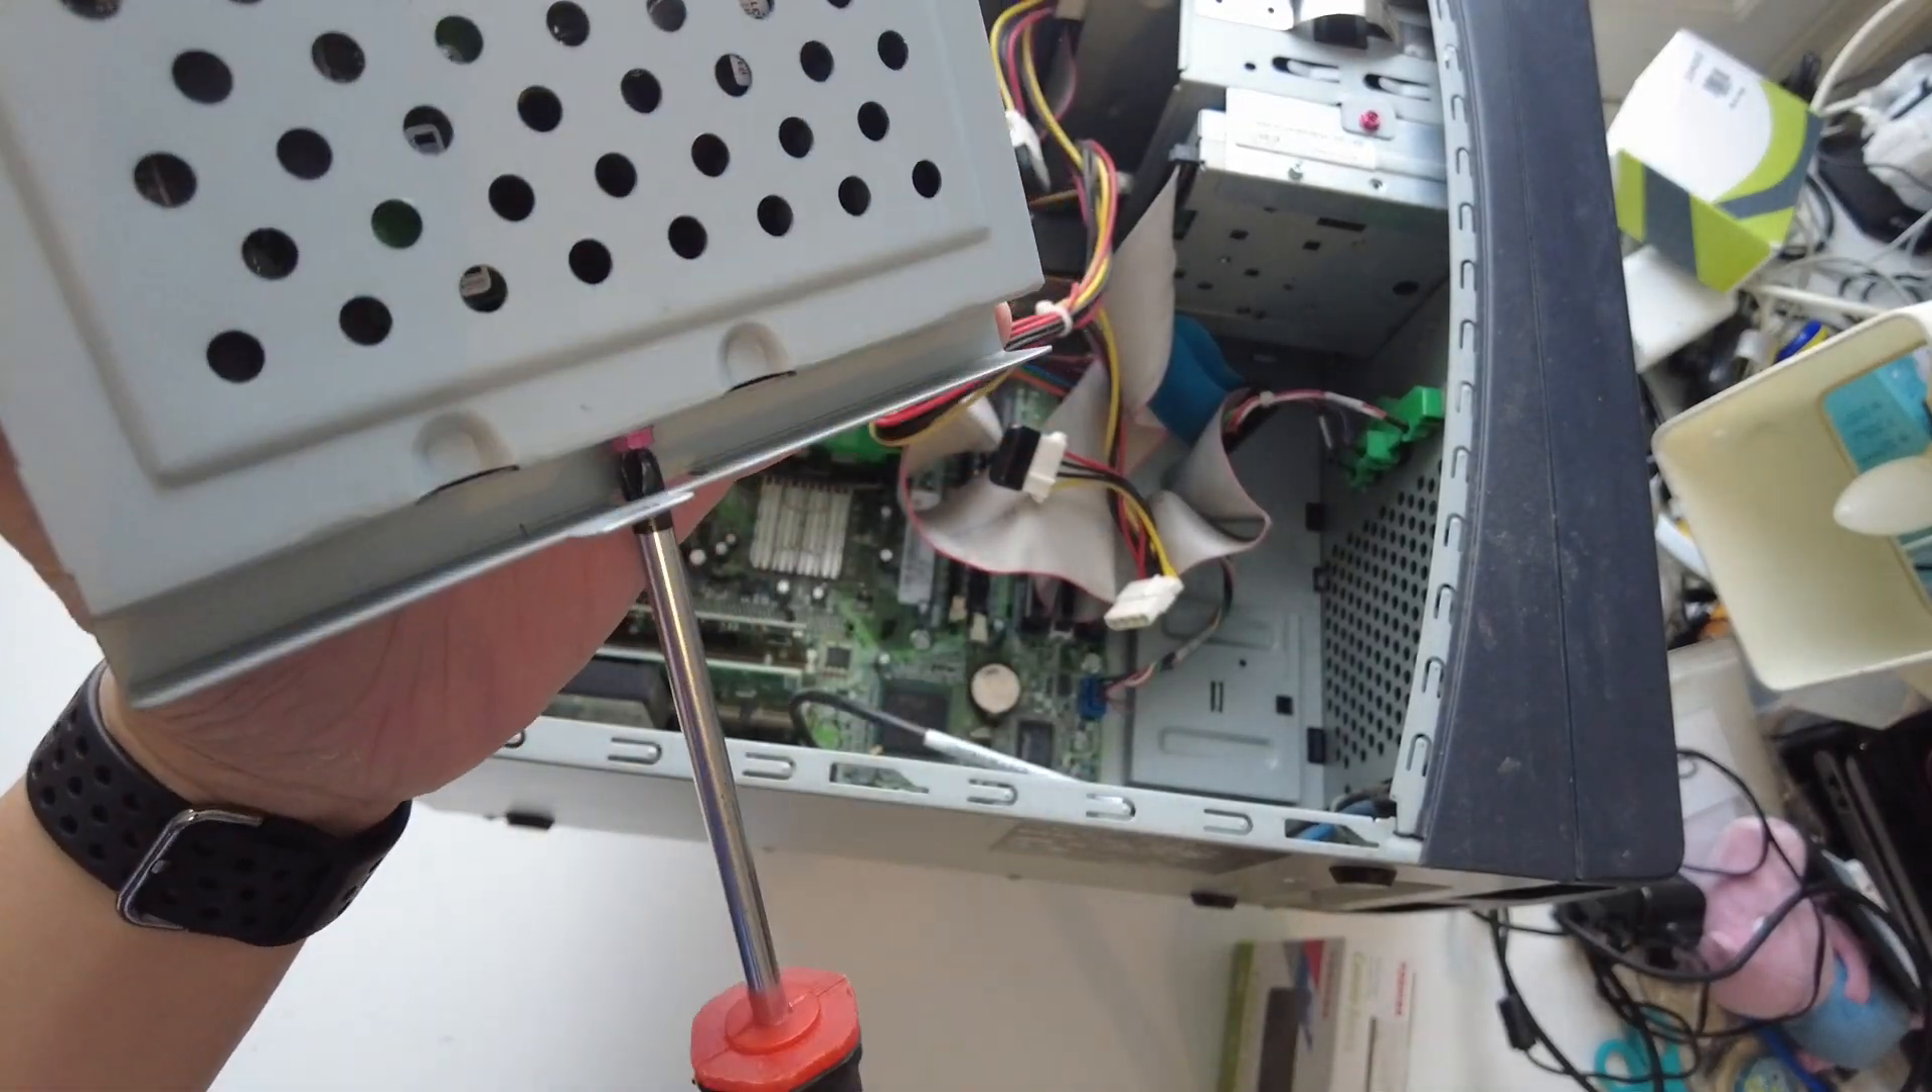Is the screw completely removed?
No.